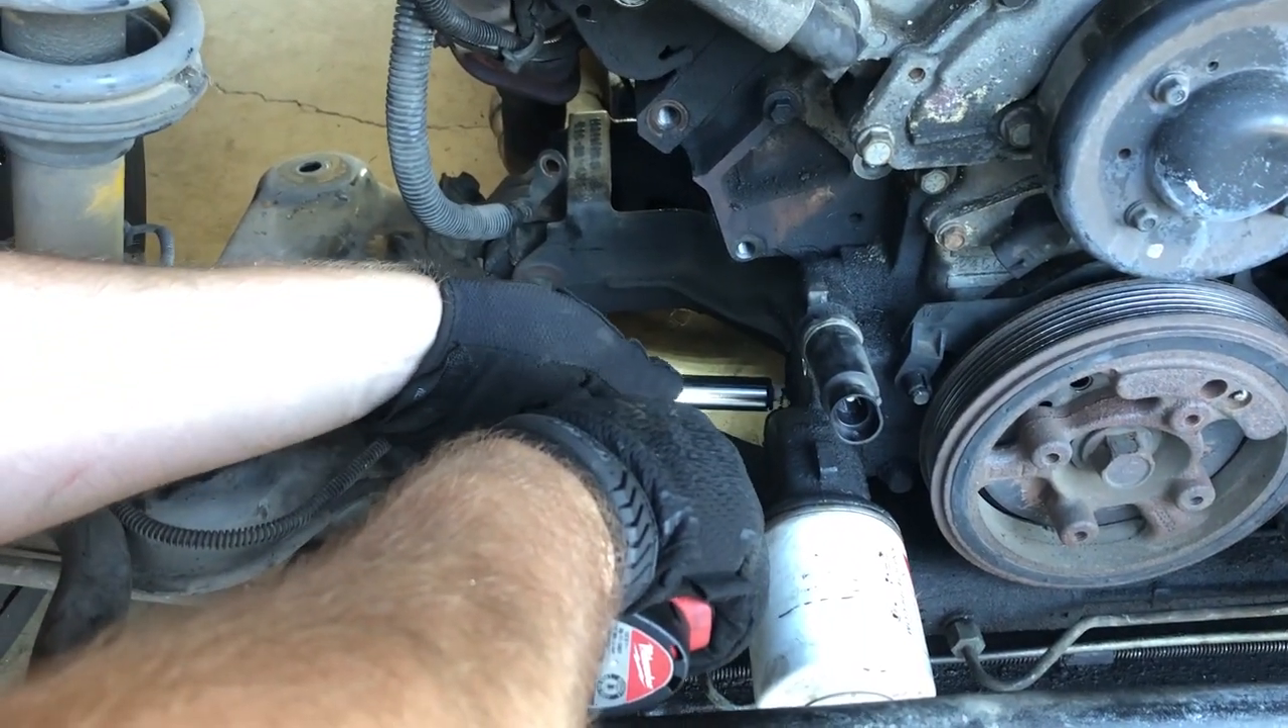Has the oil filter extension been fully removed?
No.